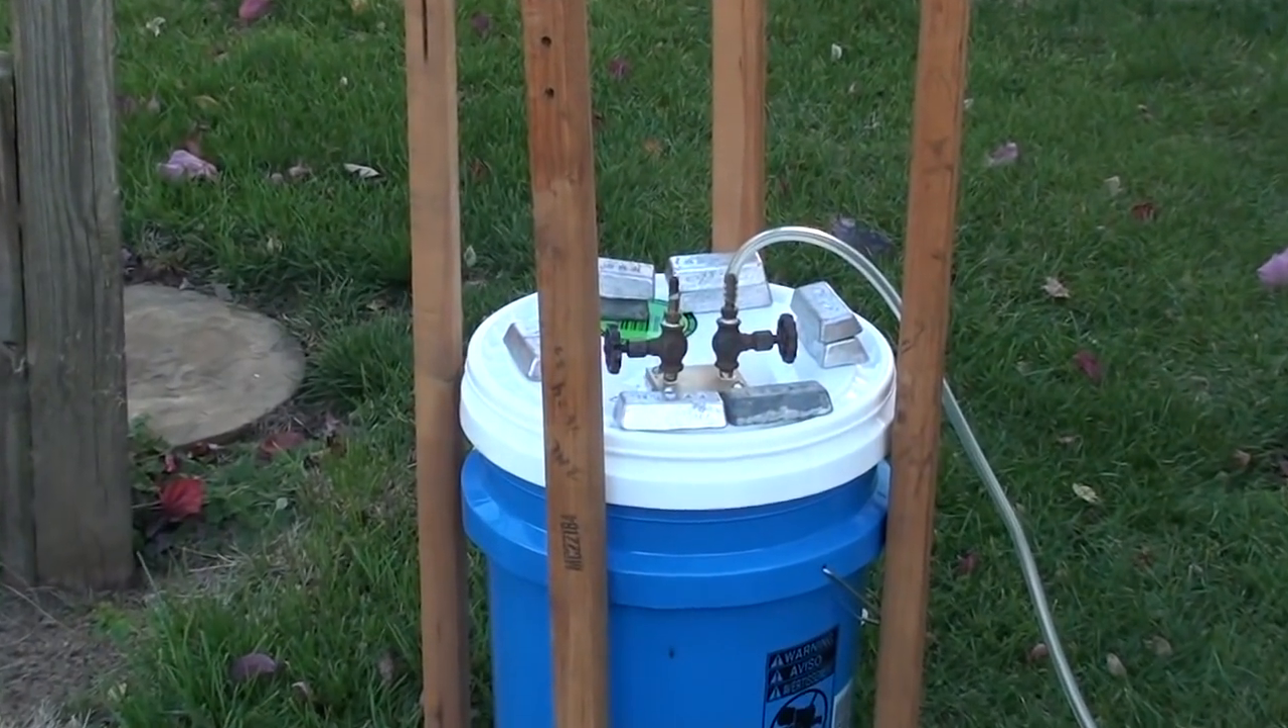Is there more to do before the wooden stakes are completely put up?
No.